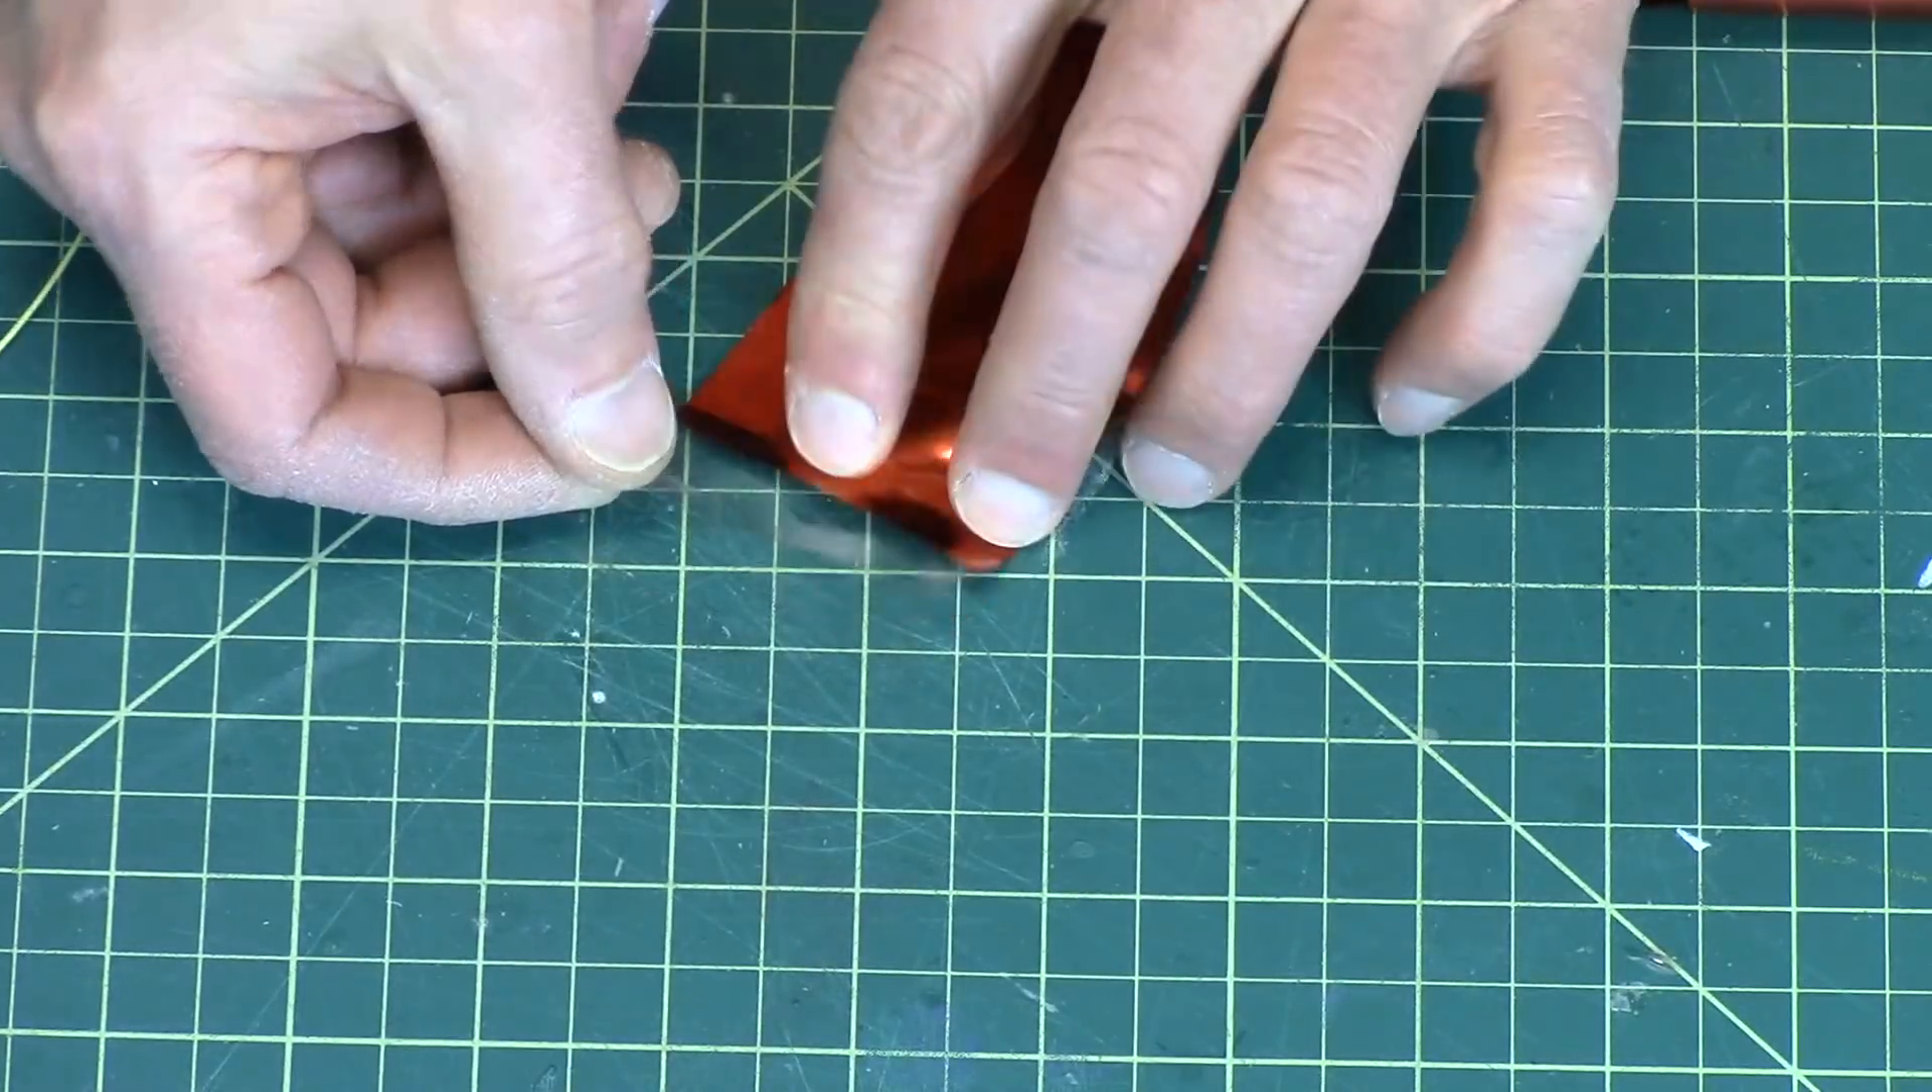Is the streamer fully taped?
No.